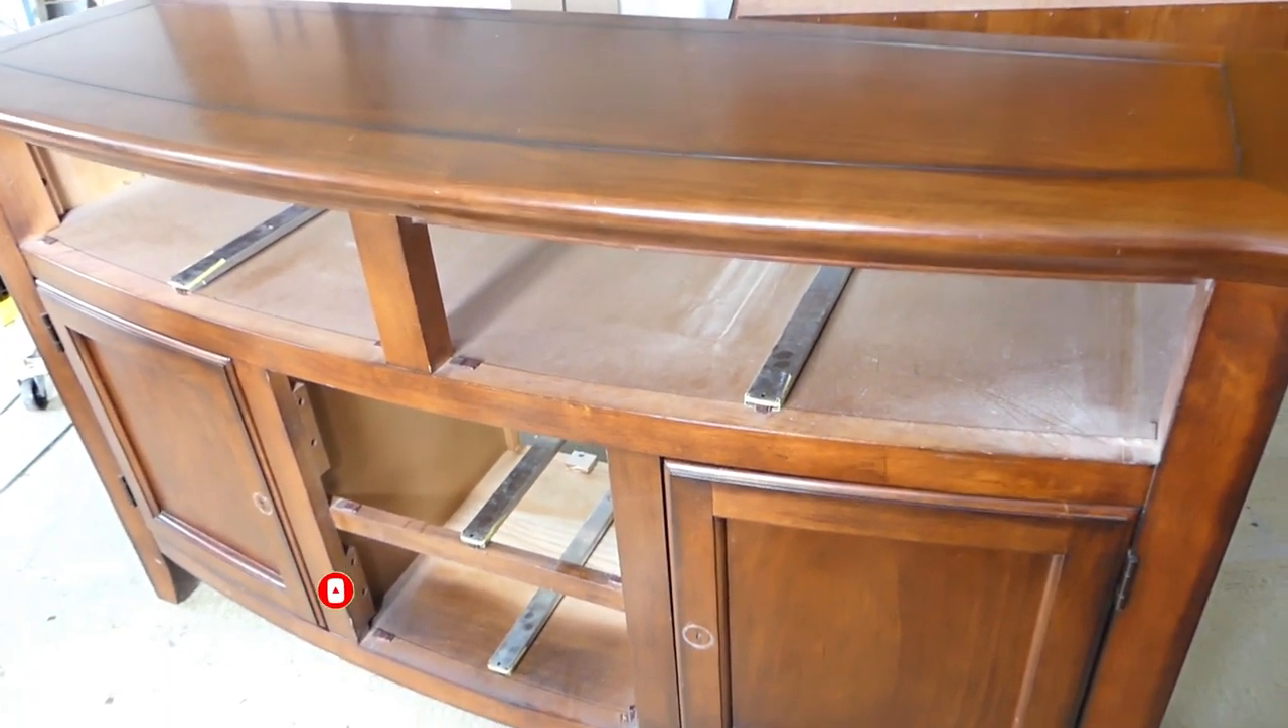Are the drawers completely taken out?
Yes.